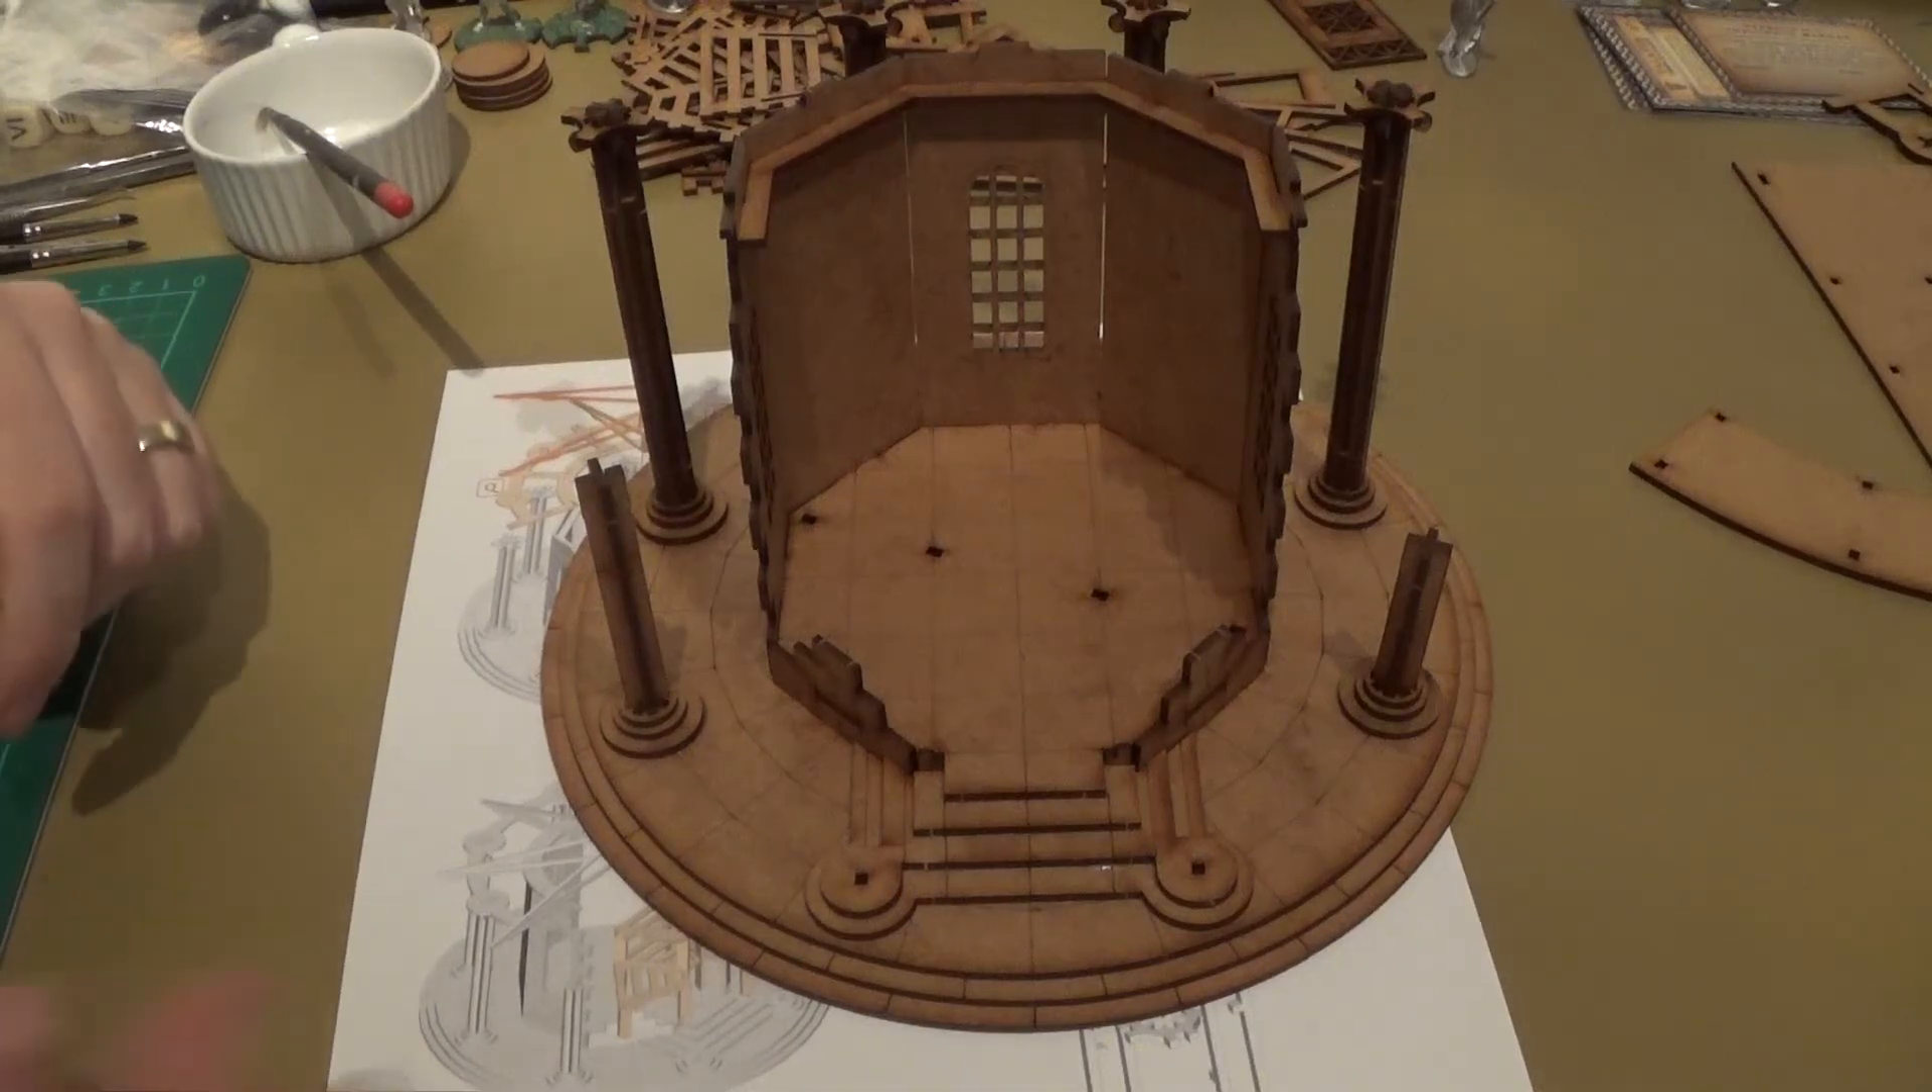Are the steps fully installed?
Yes.